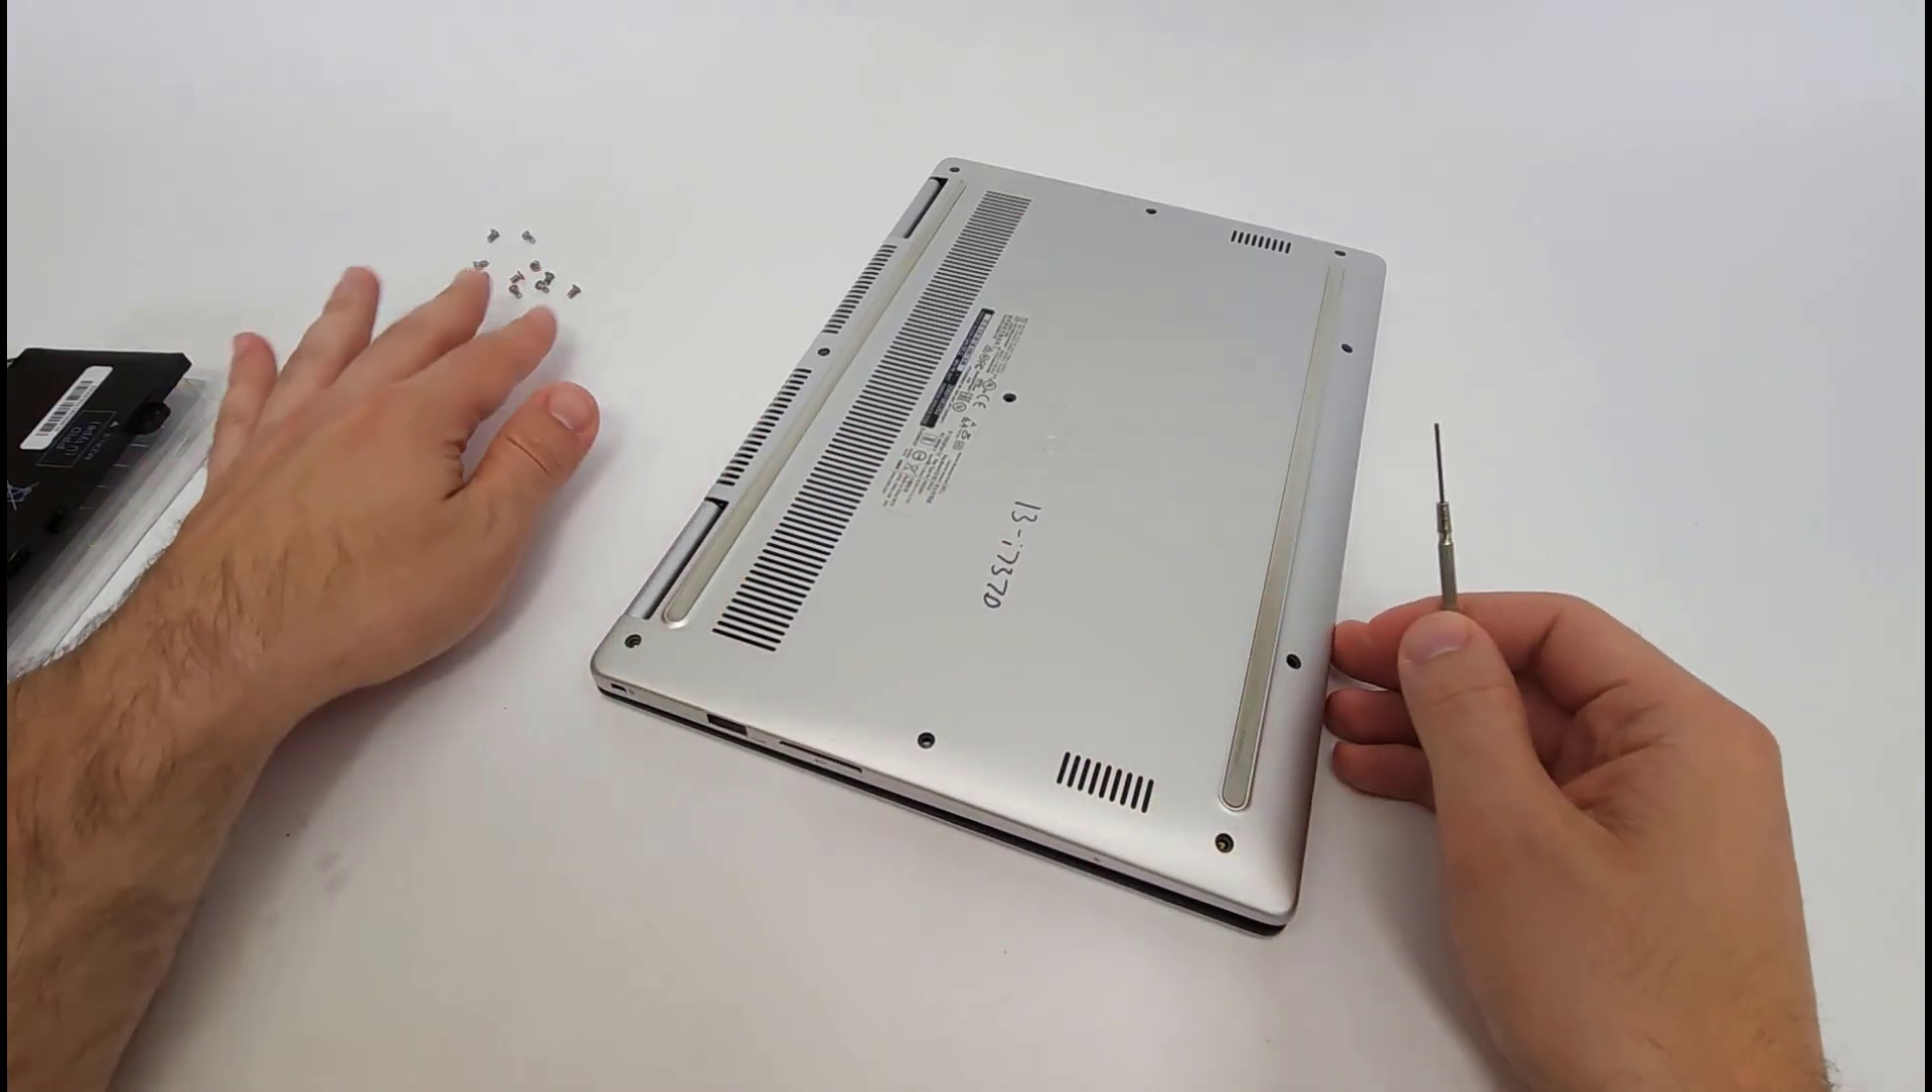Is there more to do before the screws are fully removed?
No.